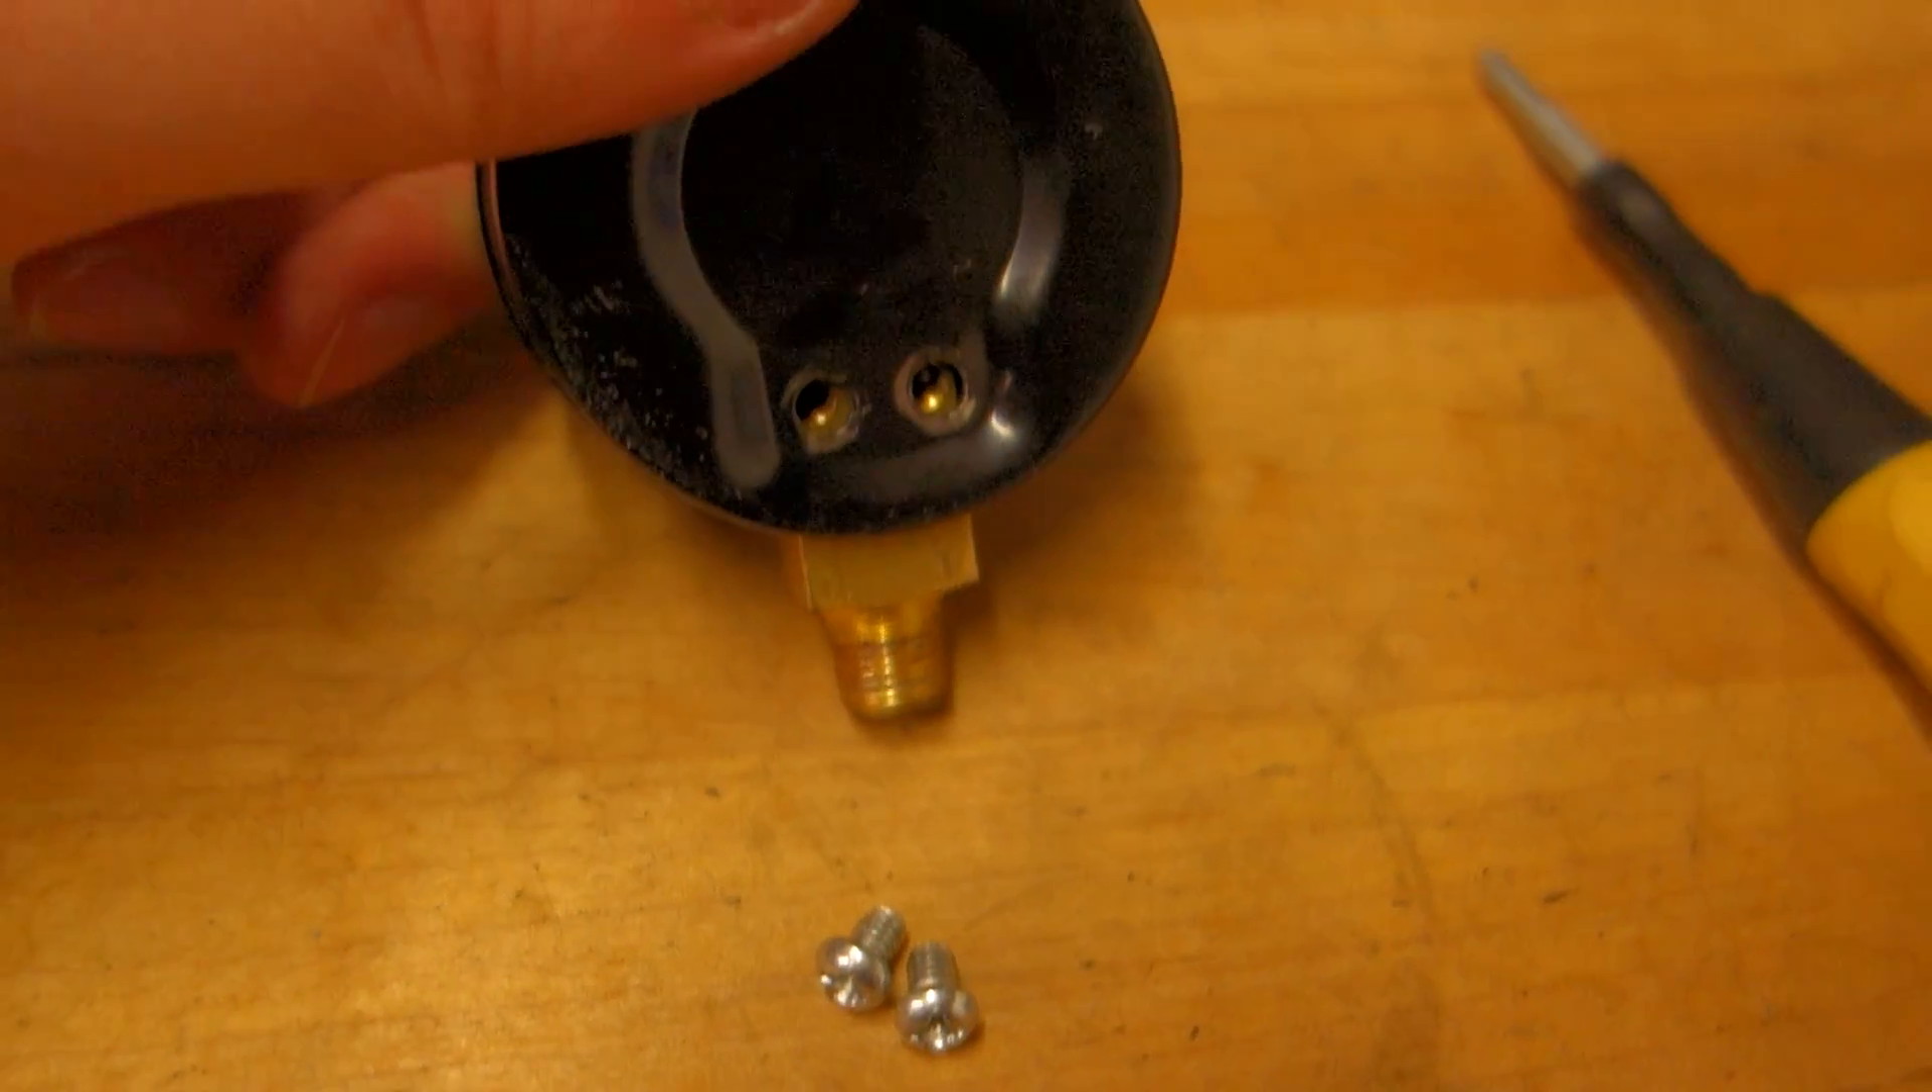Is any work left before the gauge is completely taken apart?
Yes.